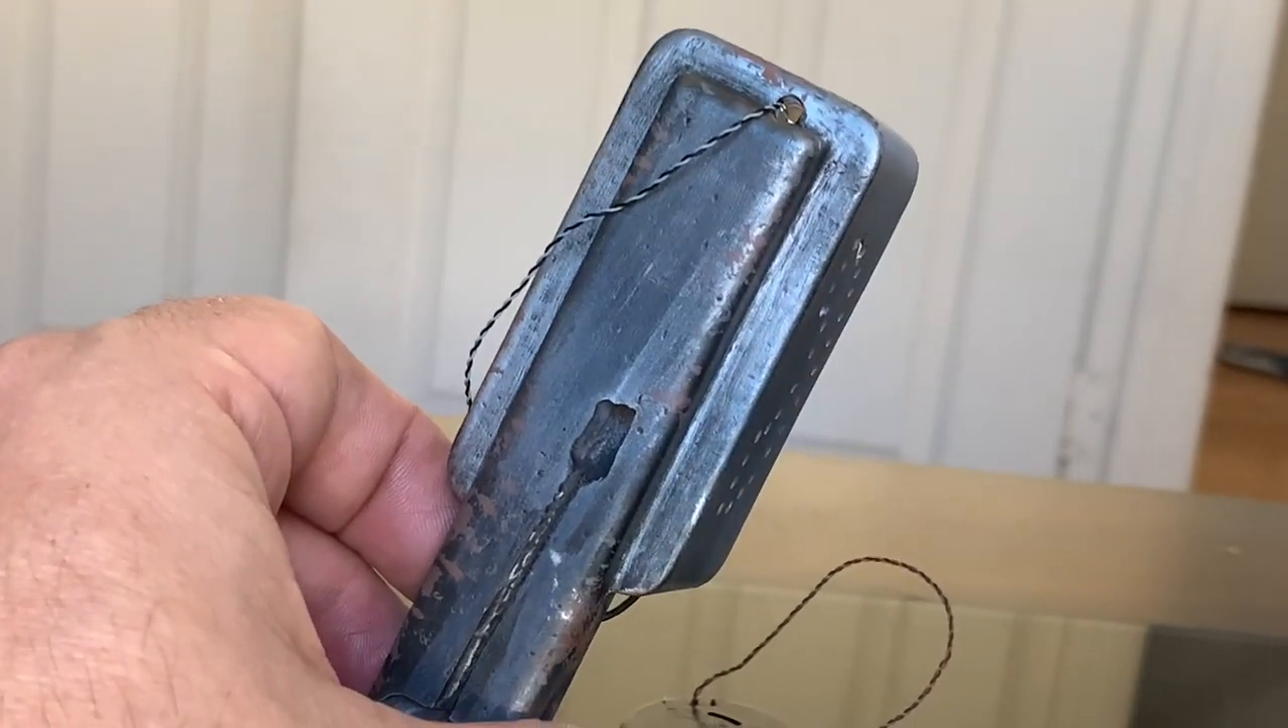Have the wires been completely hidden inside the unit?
No.